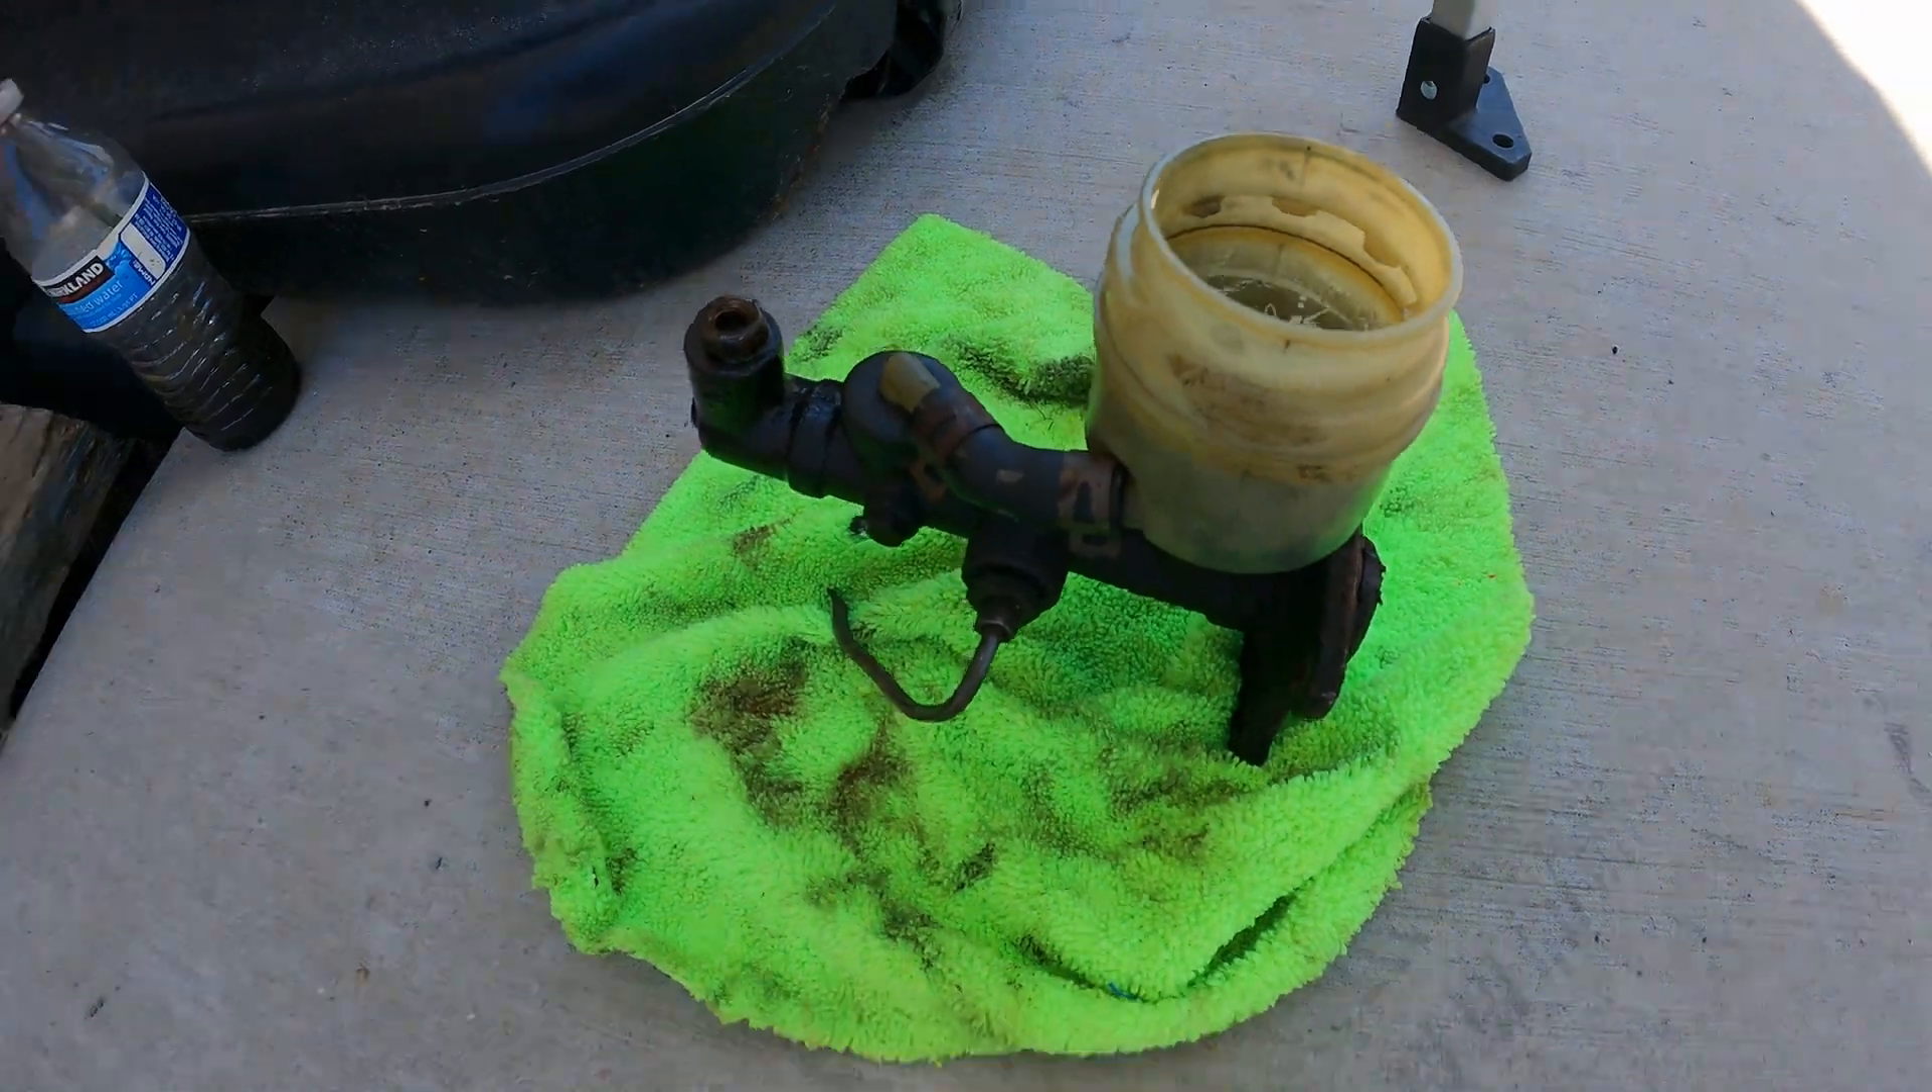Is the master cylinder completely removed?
Yes.